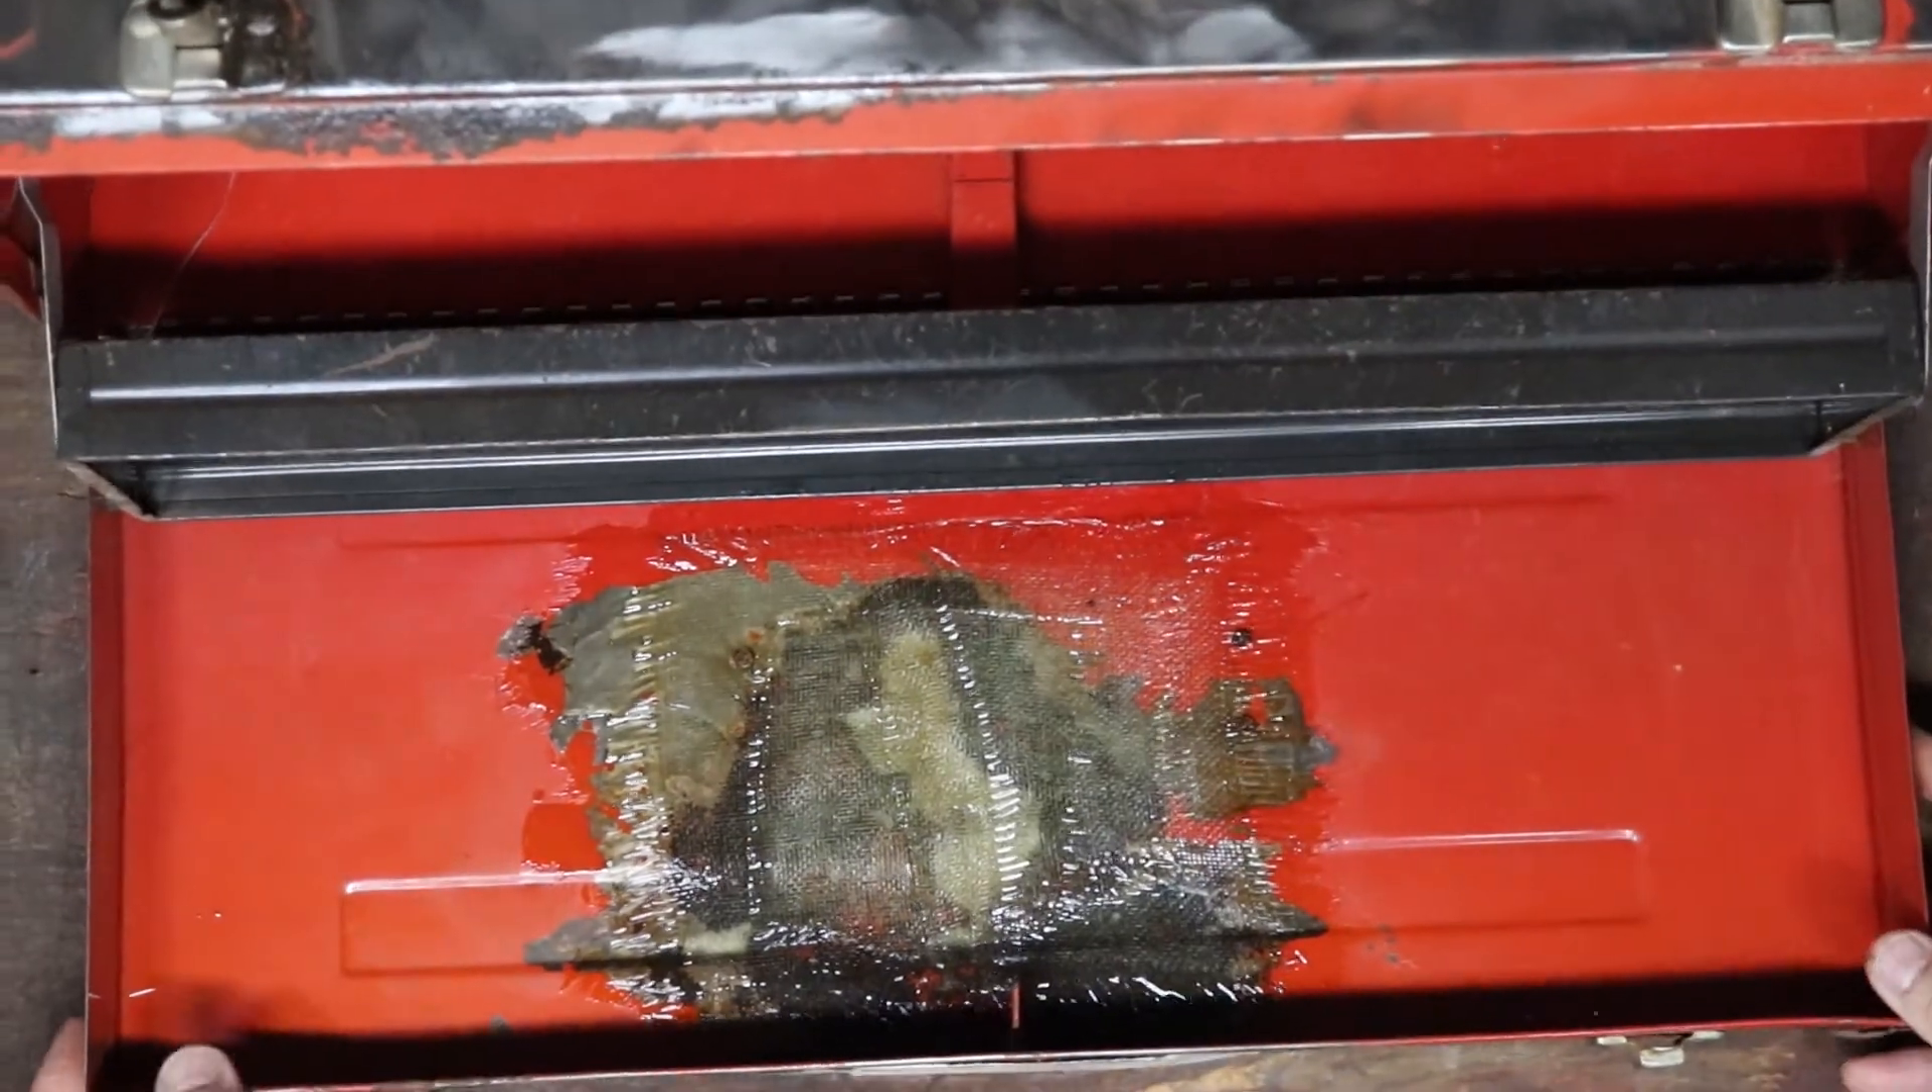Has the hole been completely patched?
Yes.